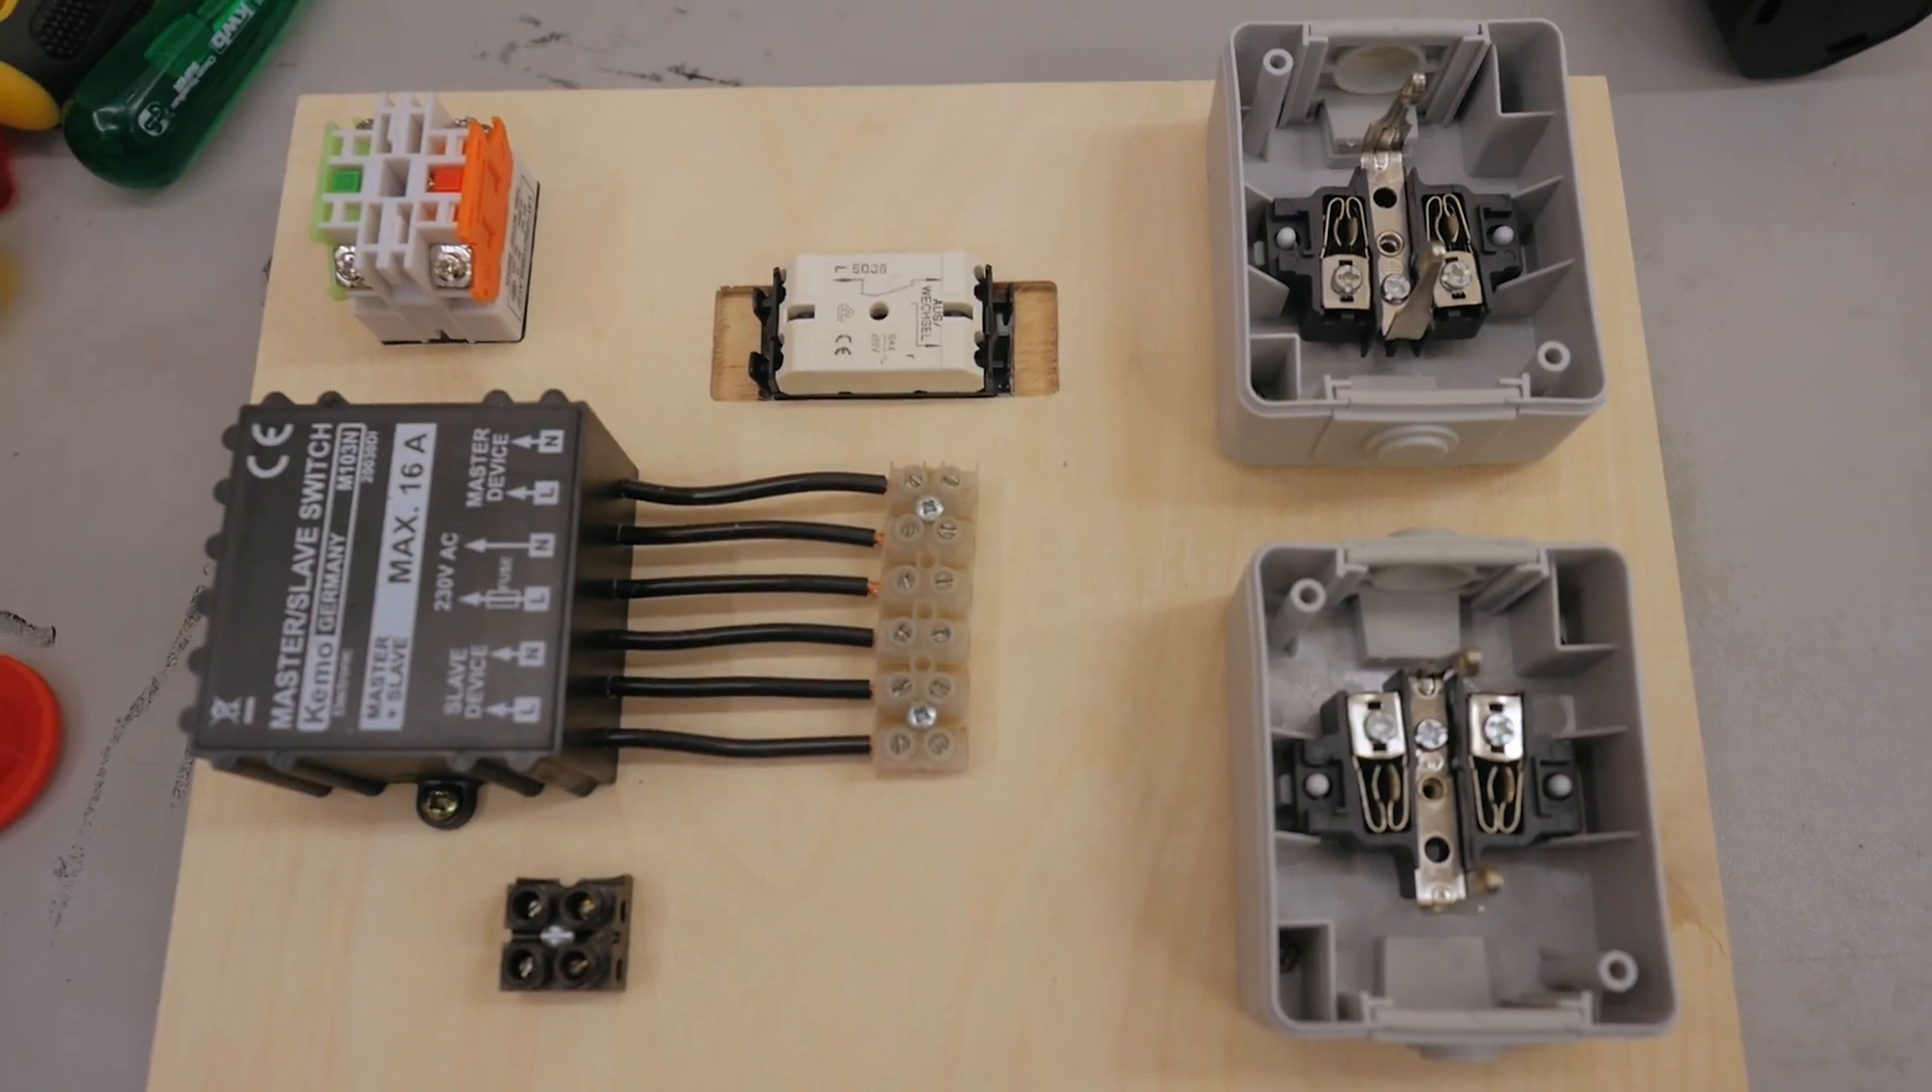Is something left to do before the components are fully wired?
Yes.